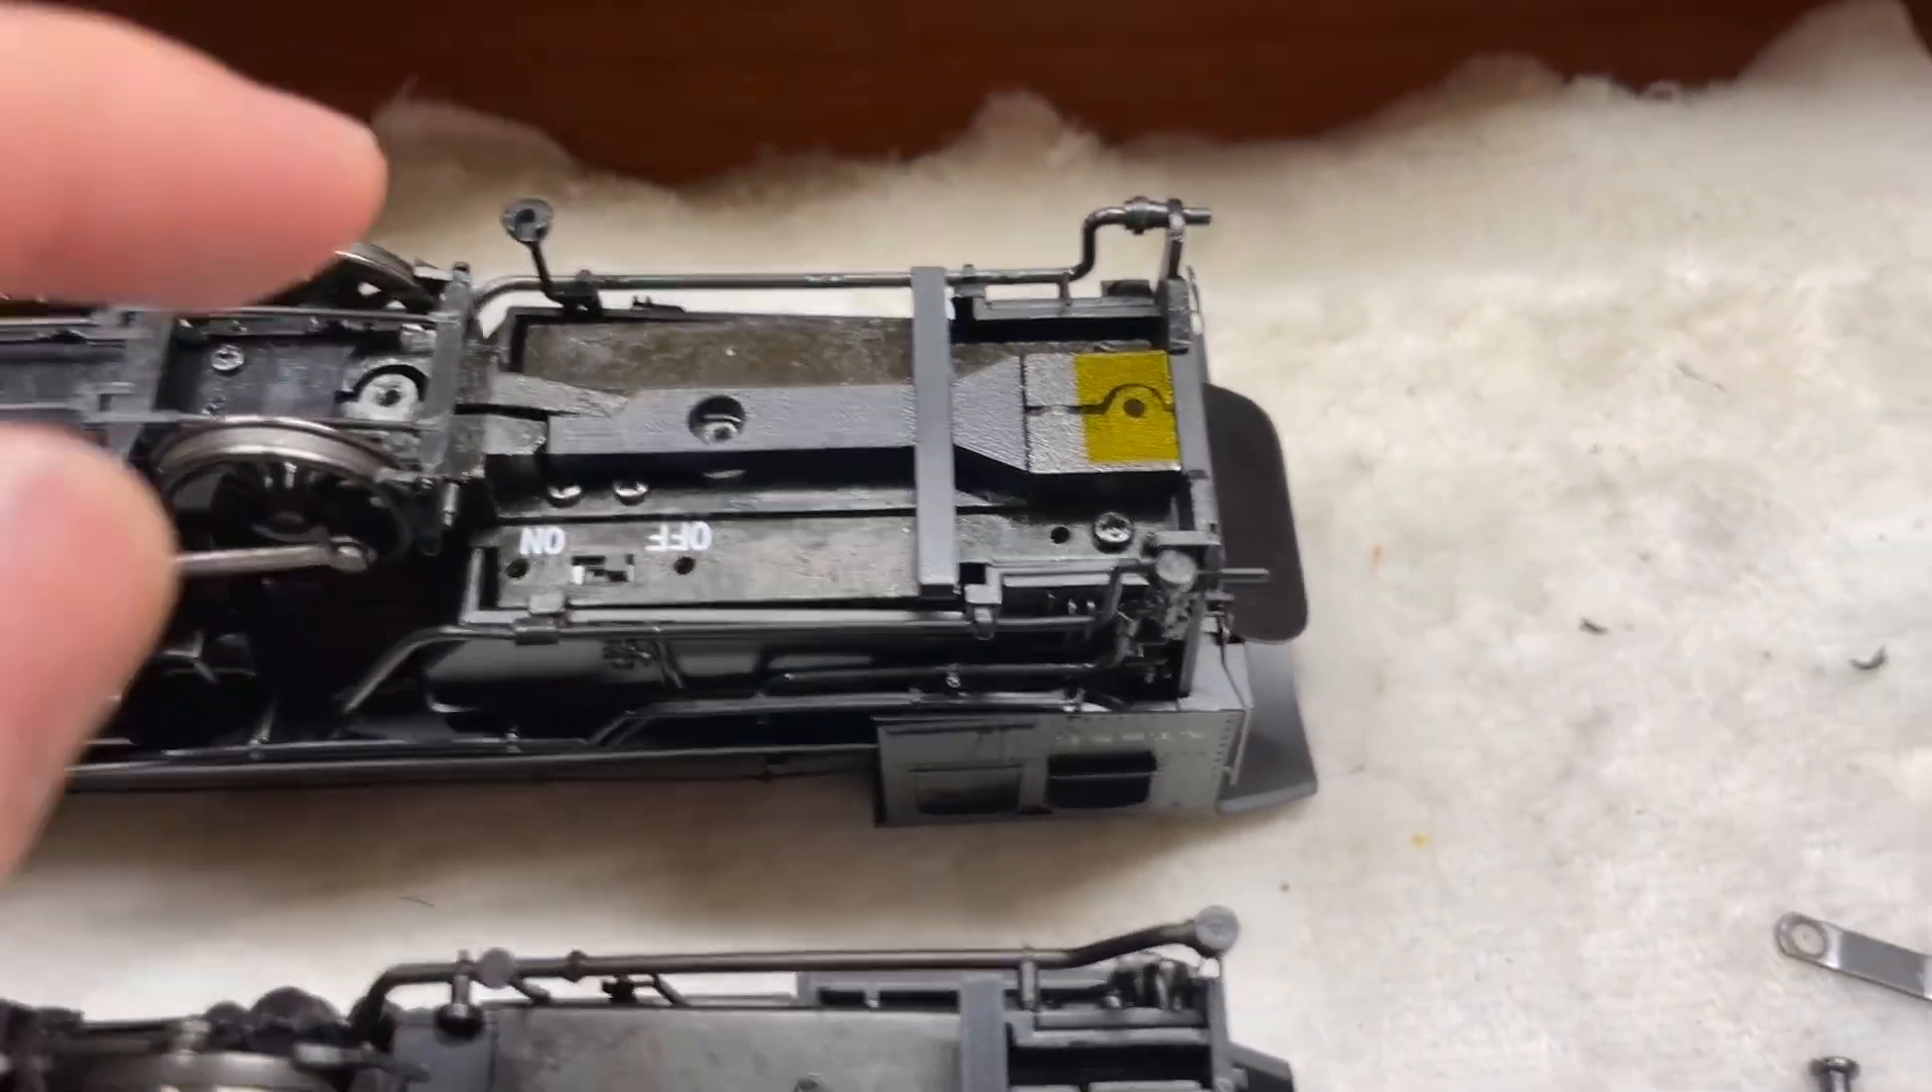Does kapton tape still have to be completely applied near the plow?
No.